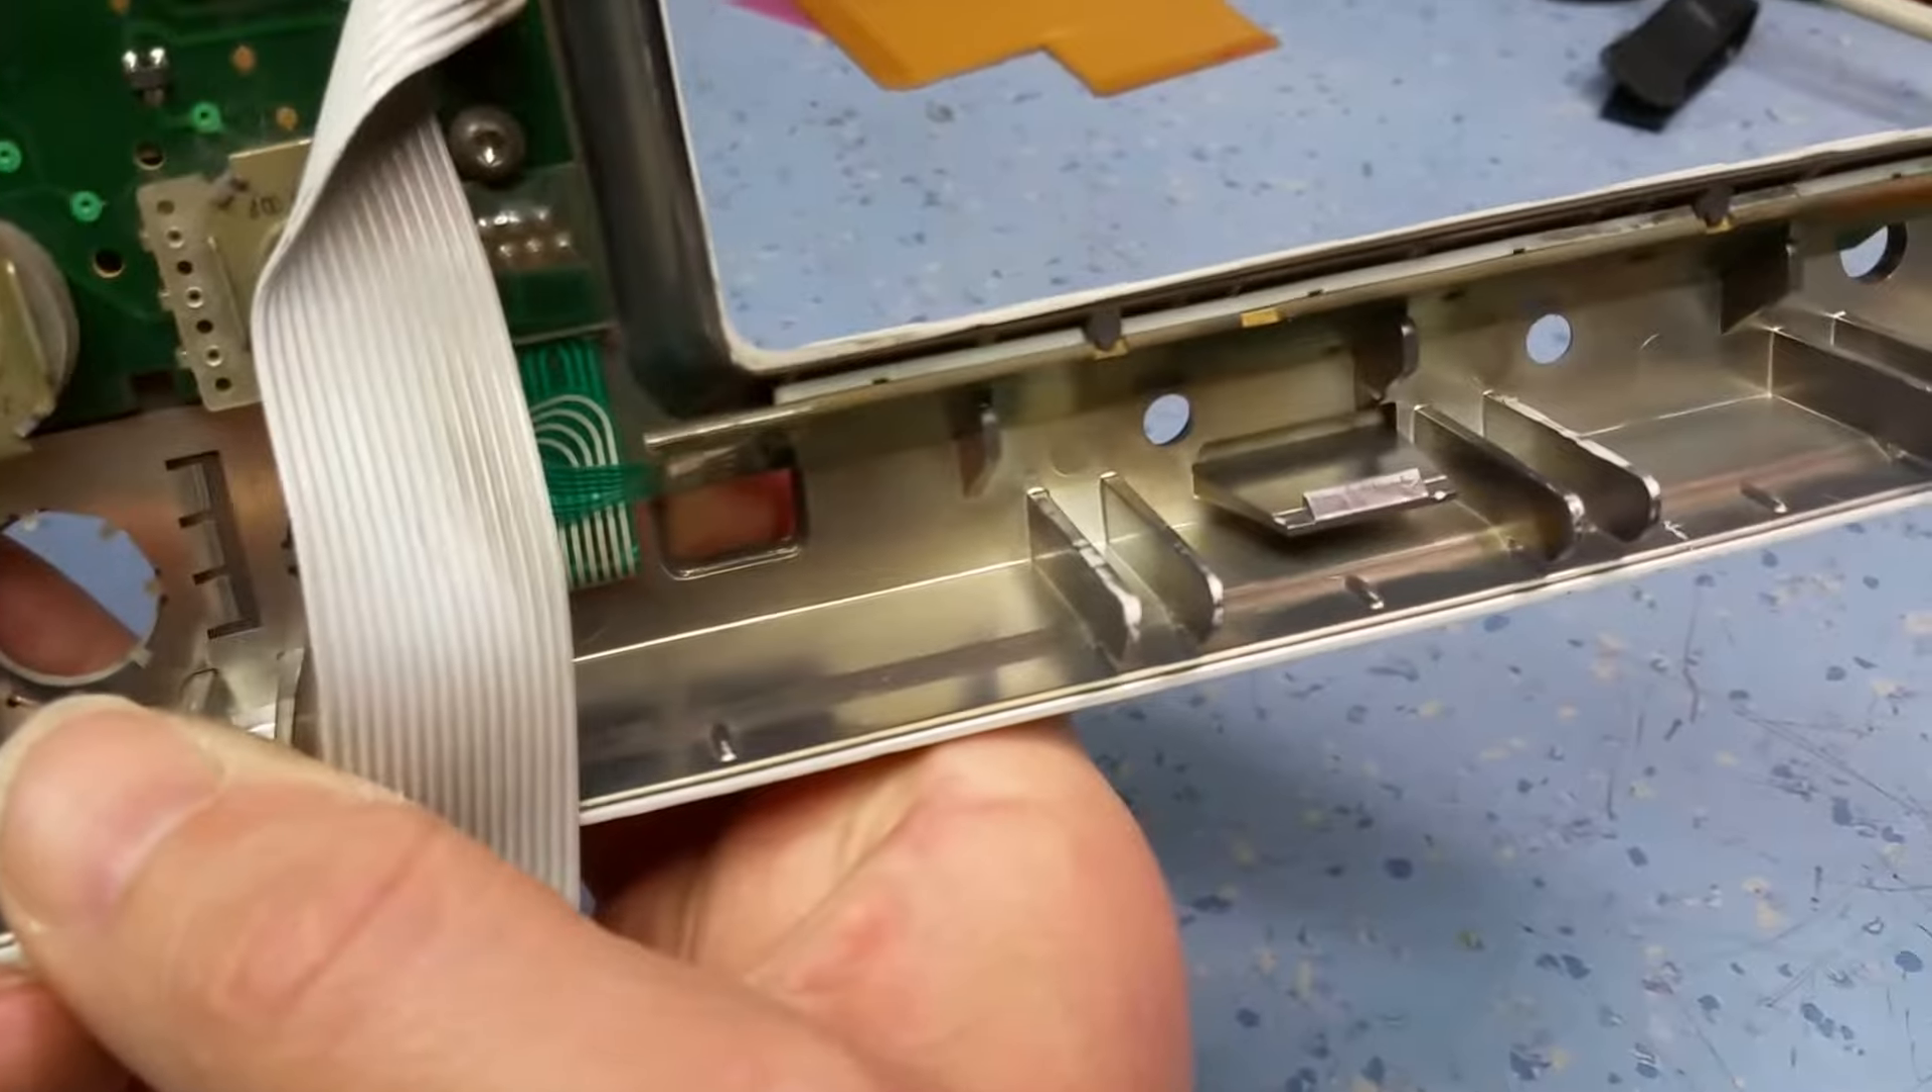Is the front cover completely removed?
Yes.